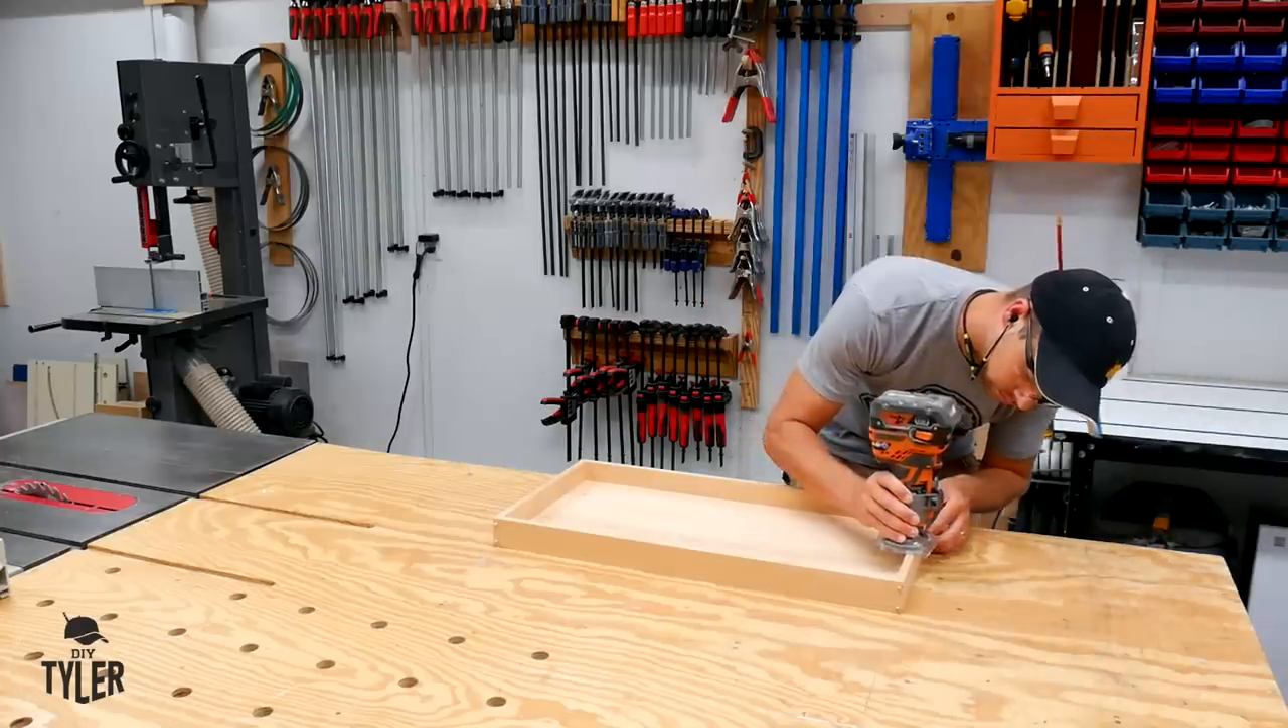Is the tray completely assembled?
Yes.